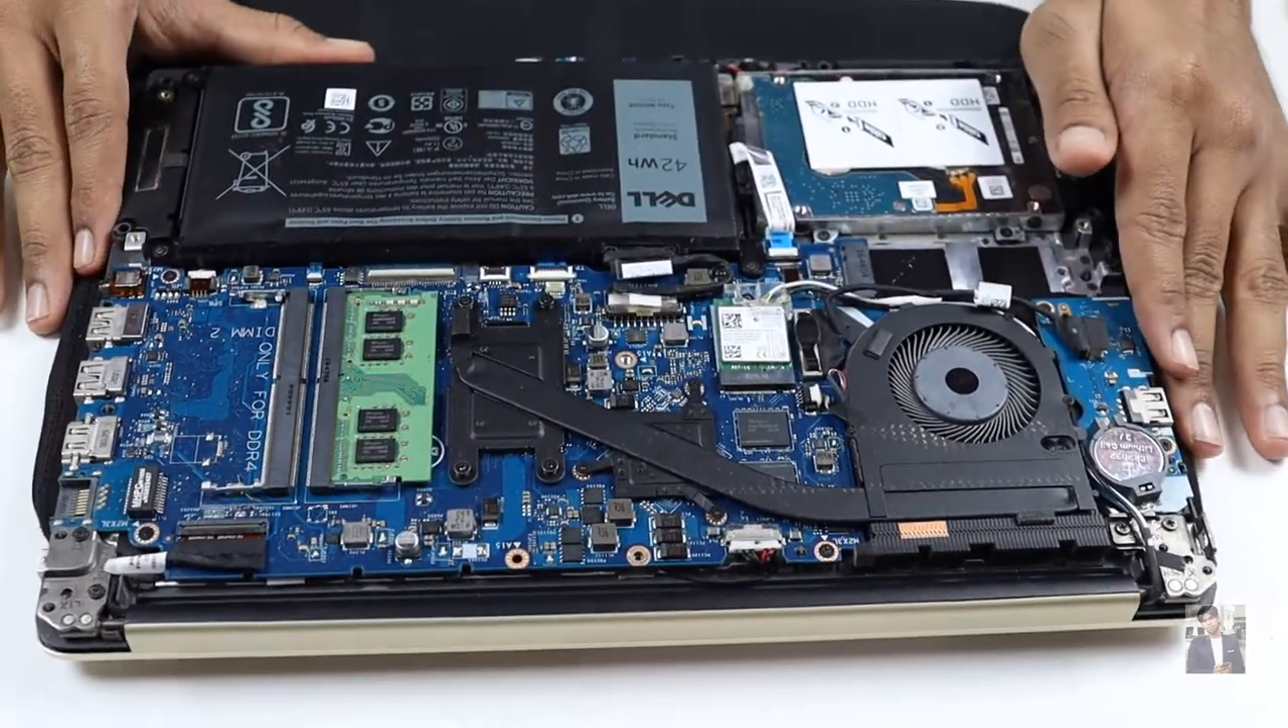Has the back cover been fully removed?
Yes.